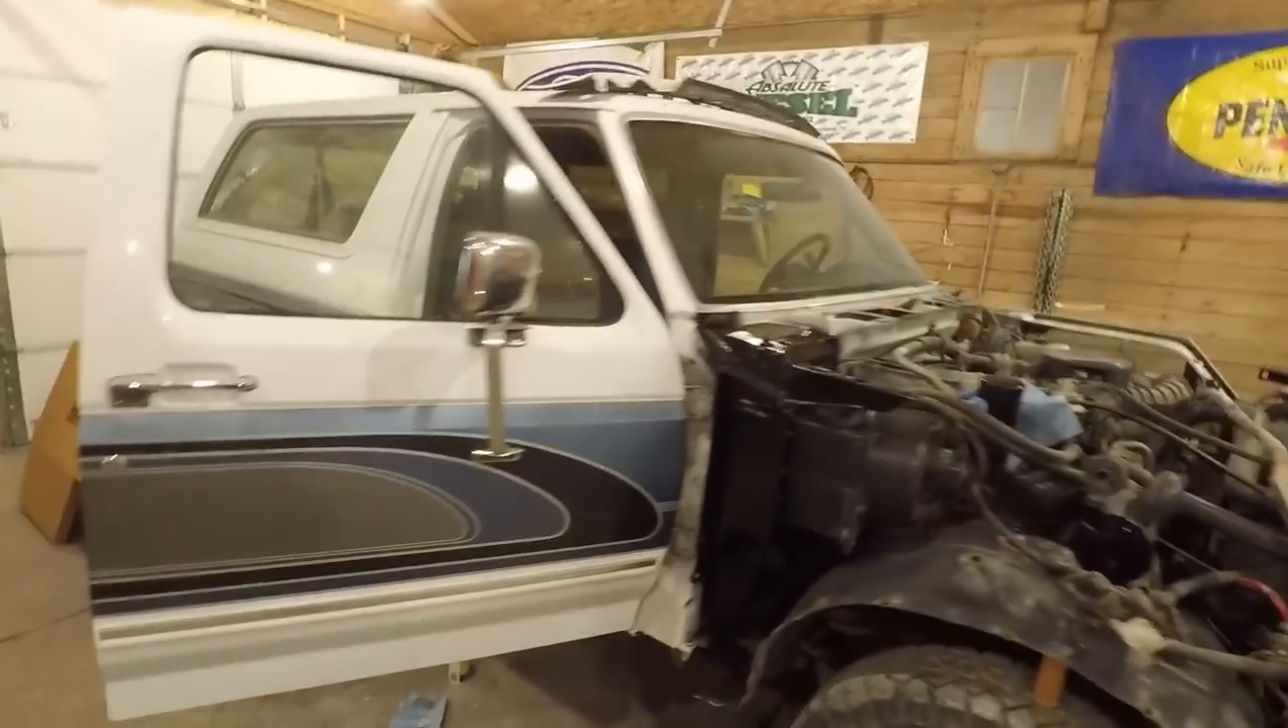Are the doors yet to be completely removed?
Yes.